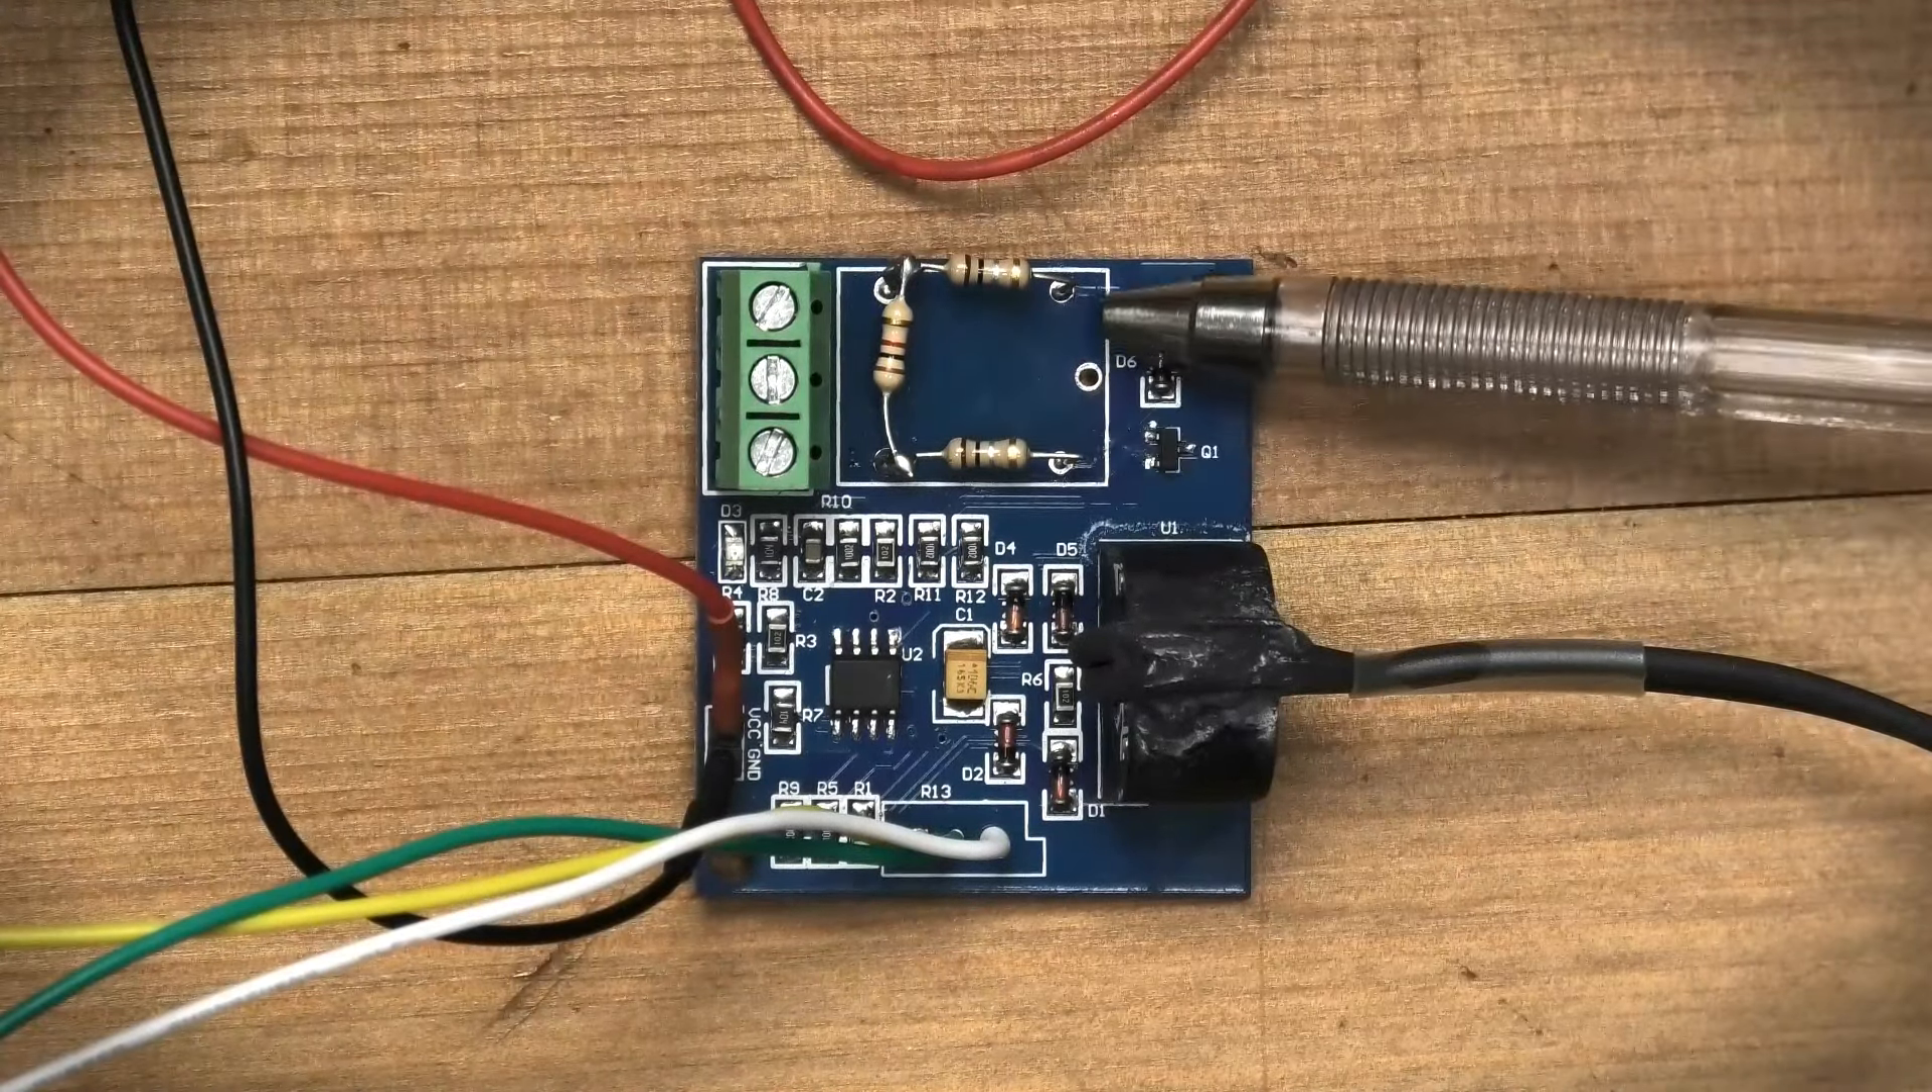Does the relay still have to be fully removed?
No.